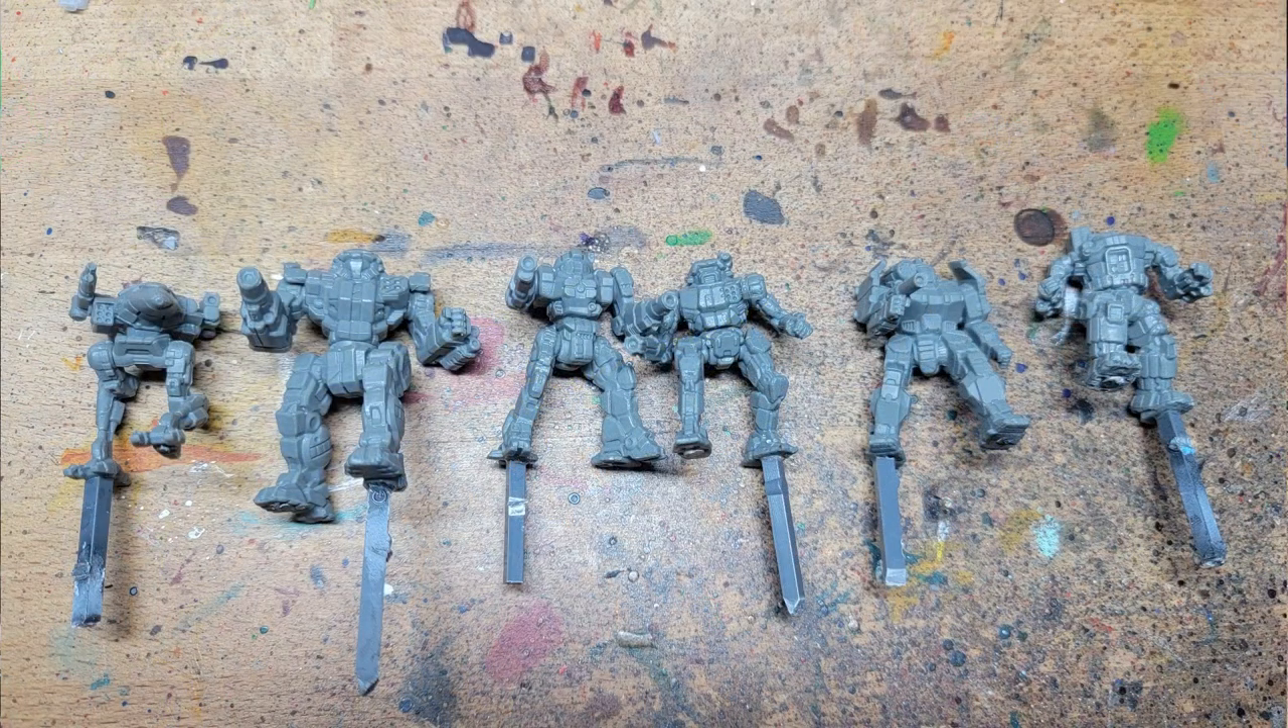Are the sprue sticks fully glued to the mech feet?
Yes.